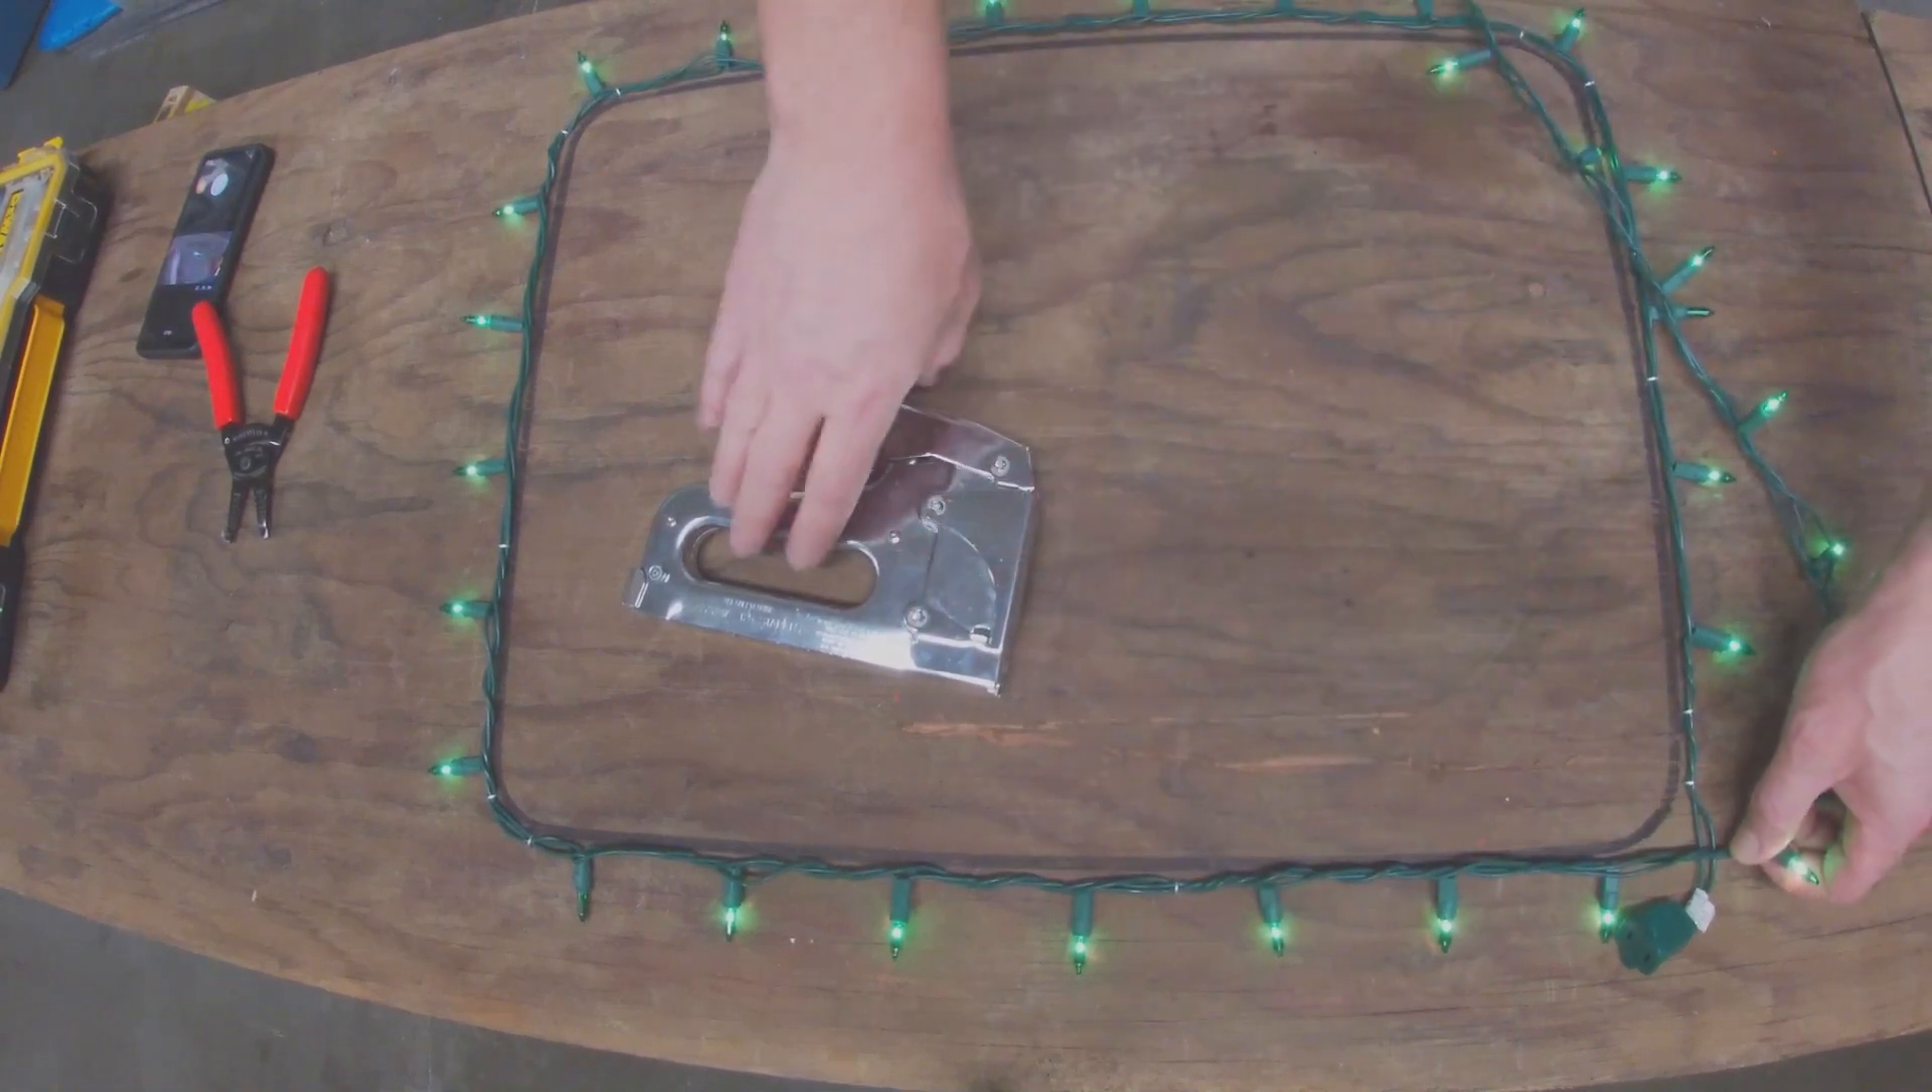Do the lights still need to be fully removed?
Yes.